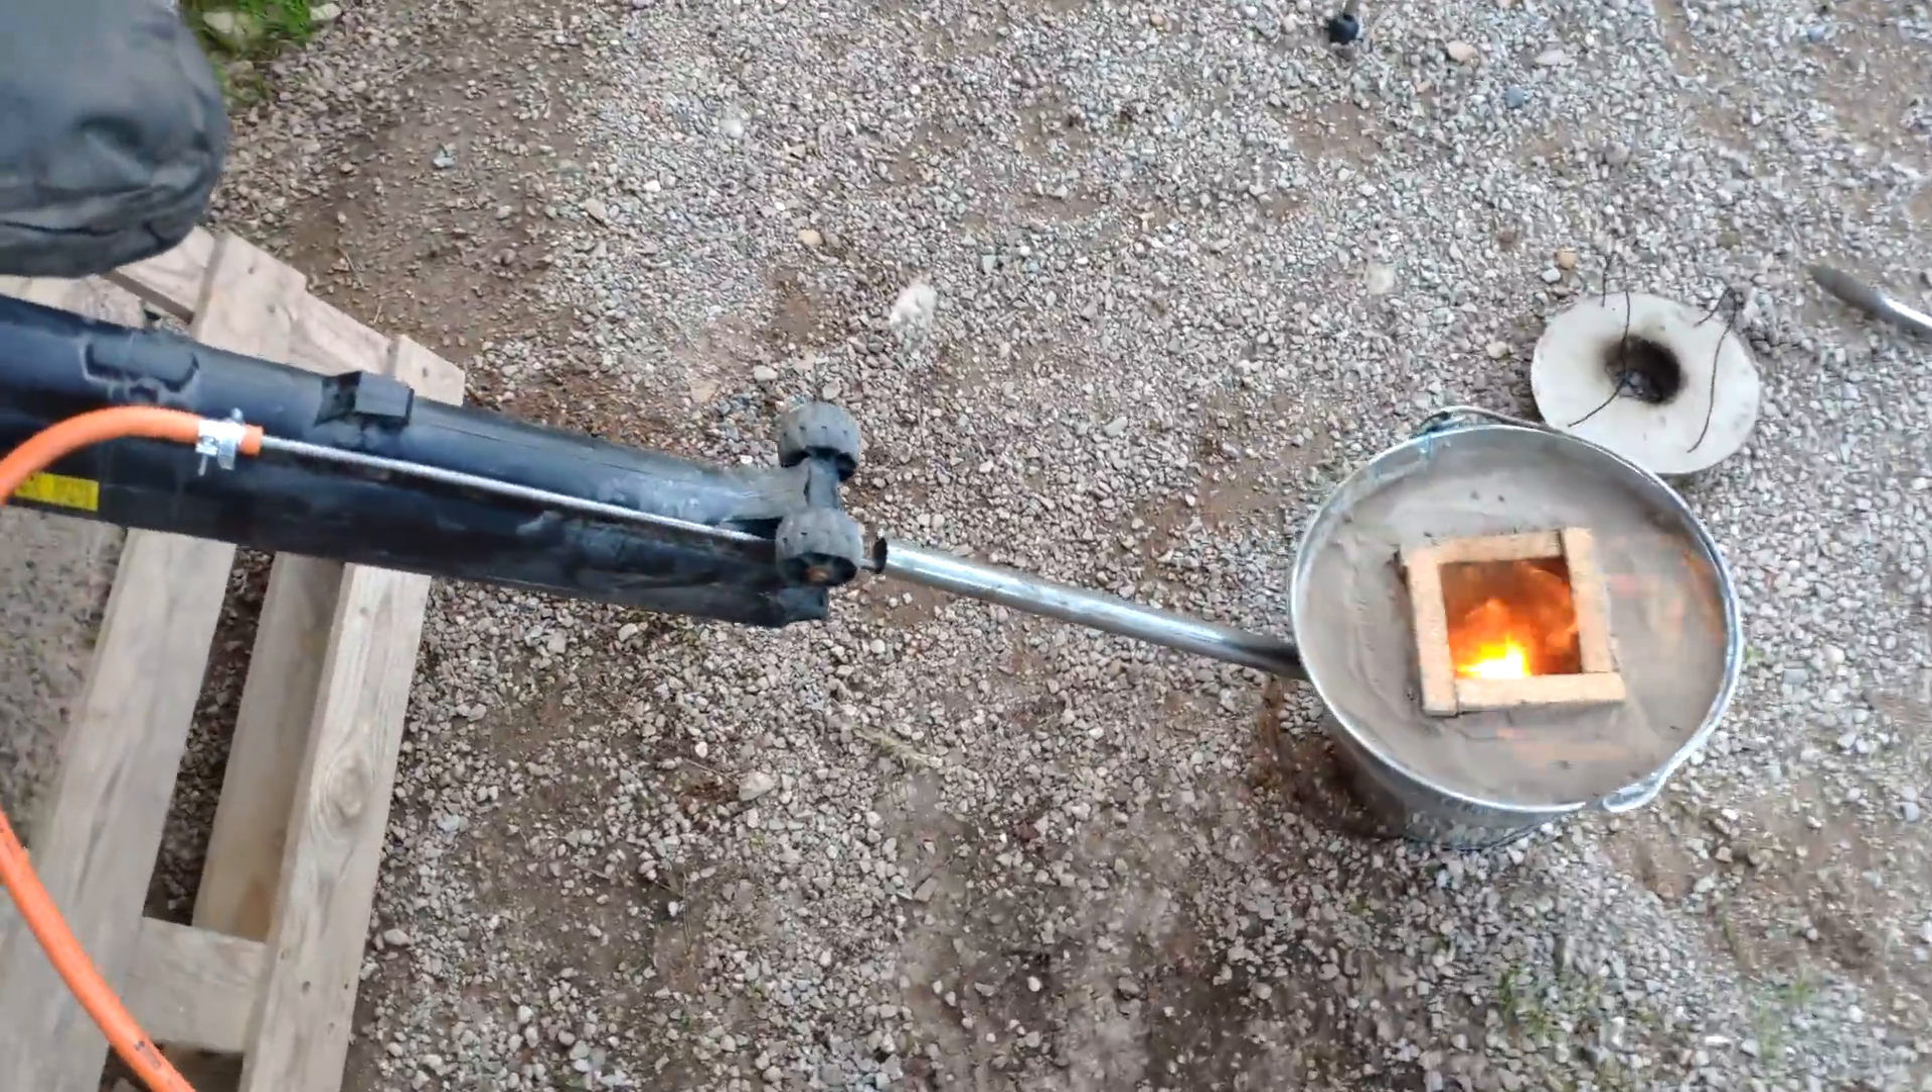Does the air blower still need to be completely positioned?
No.